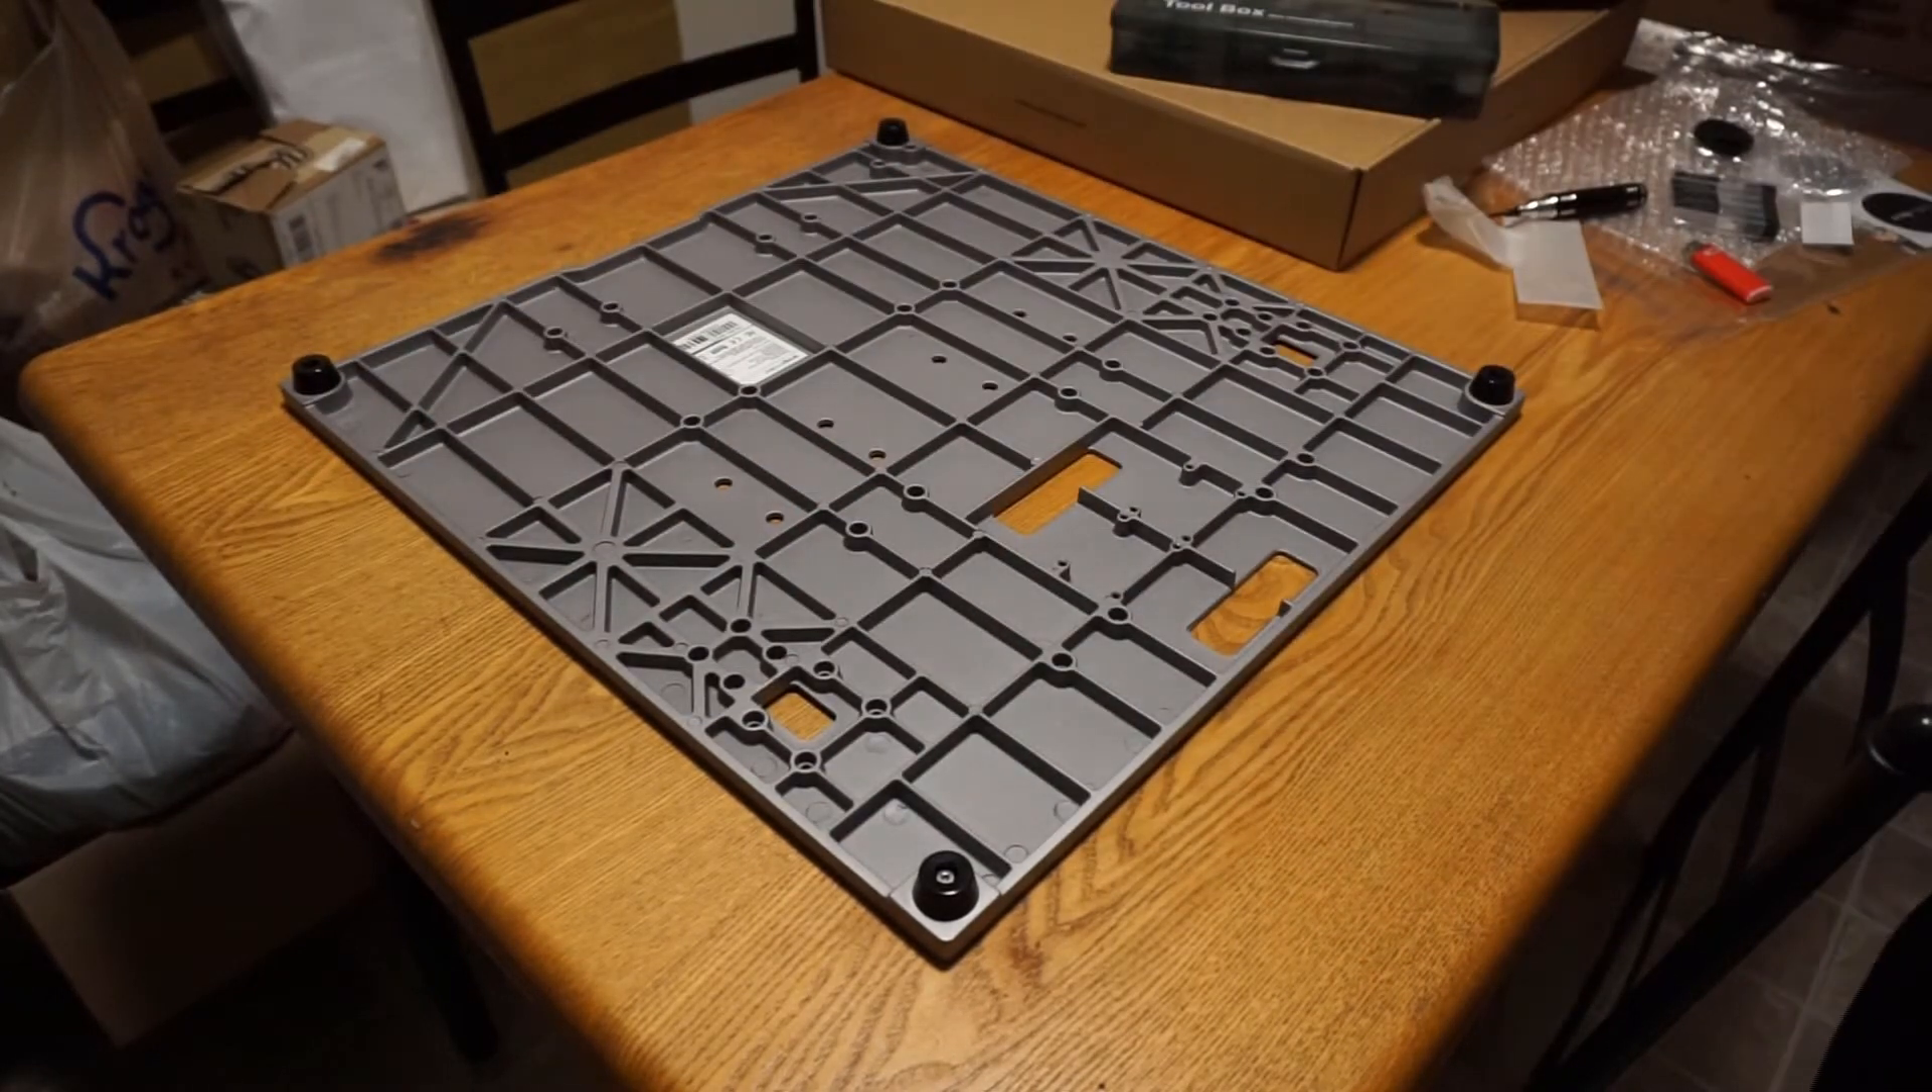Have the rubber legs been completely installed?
Yes.